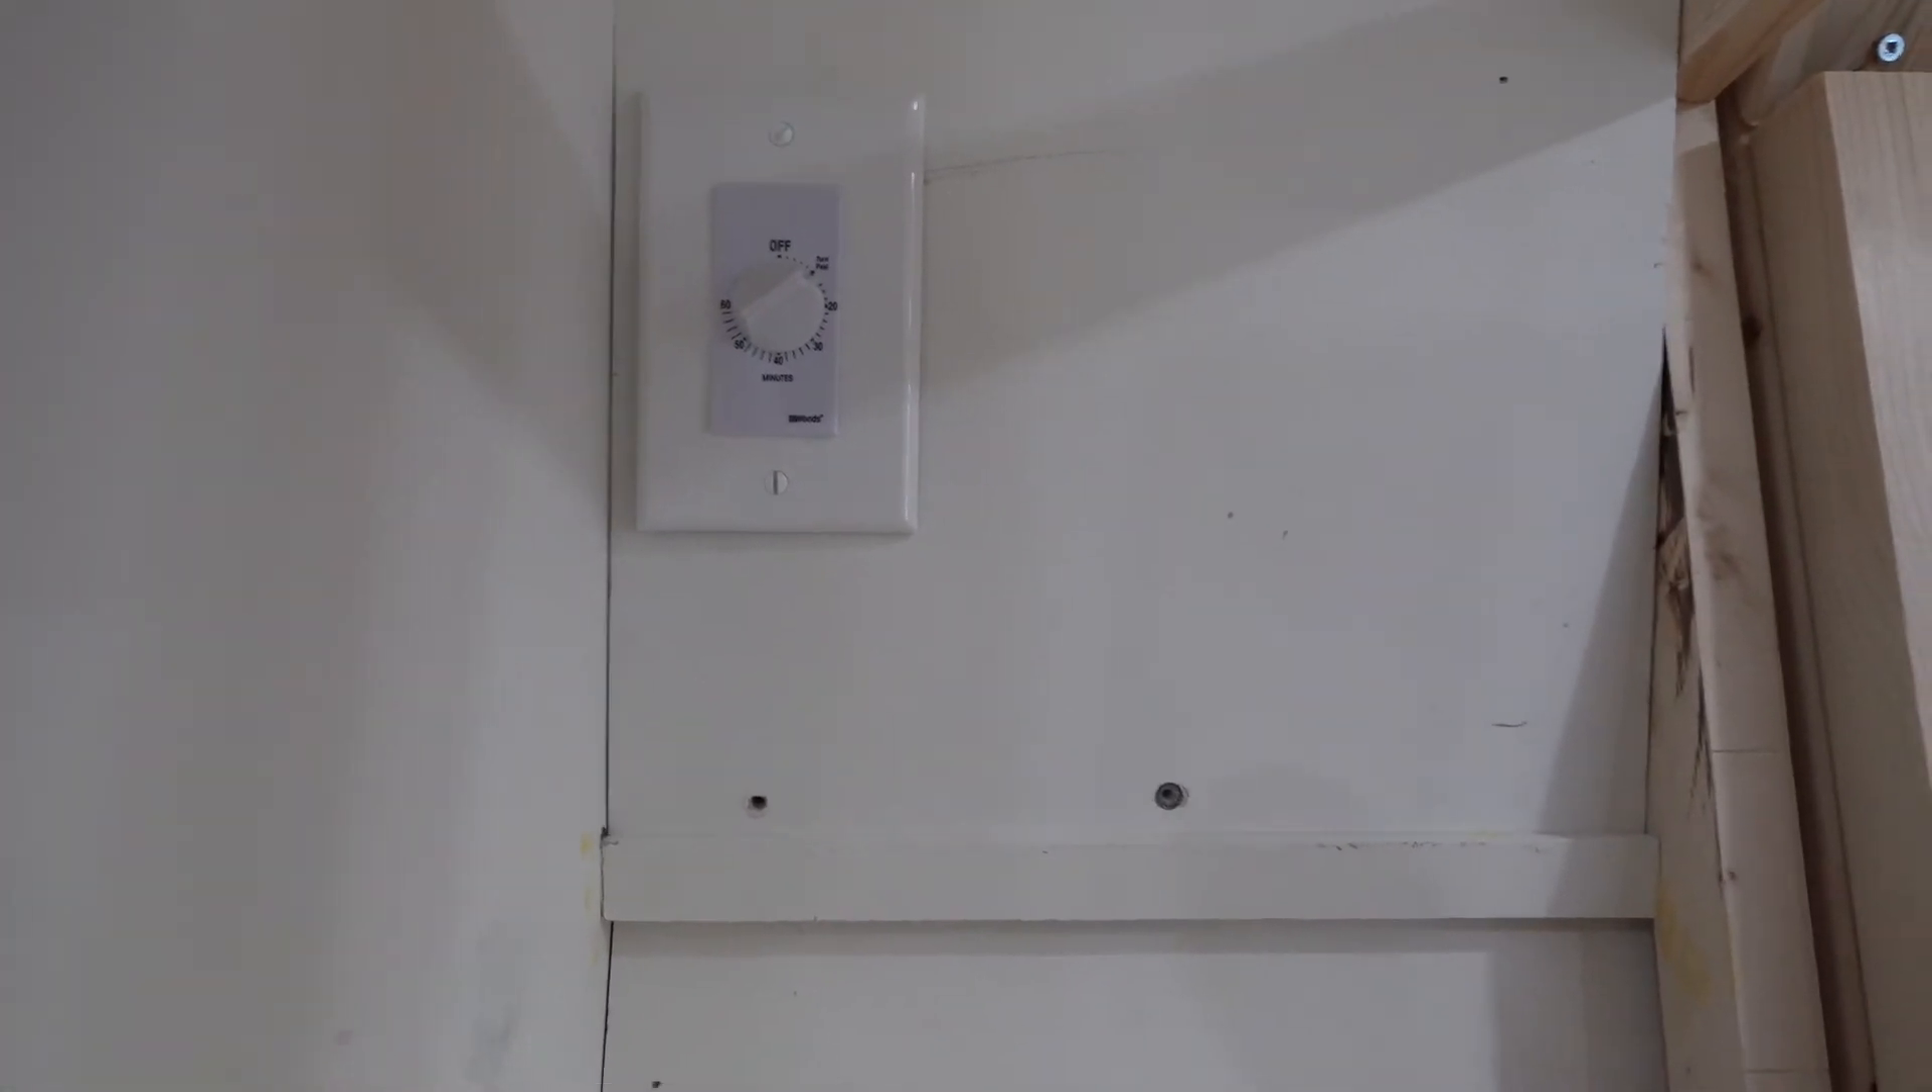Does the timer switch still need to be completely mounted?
No.